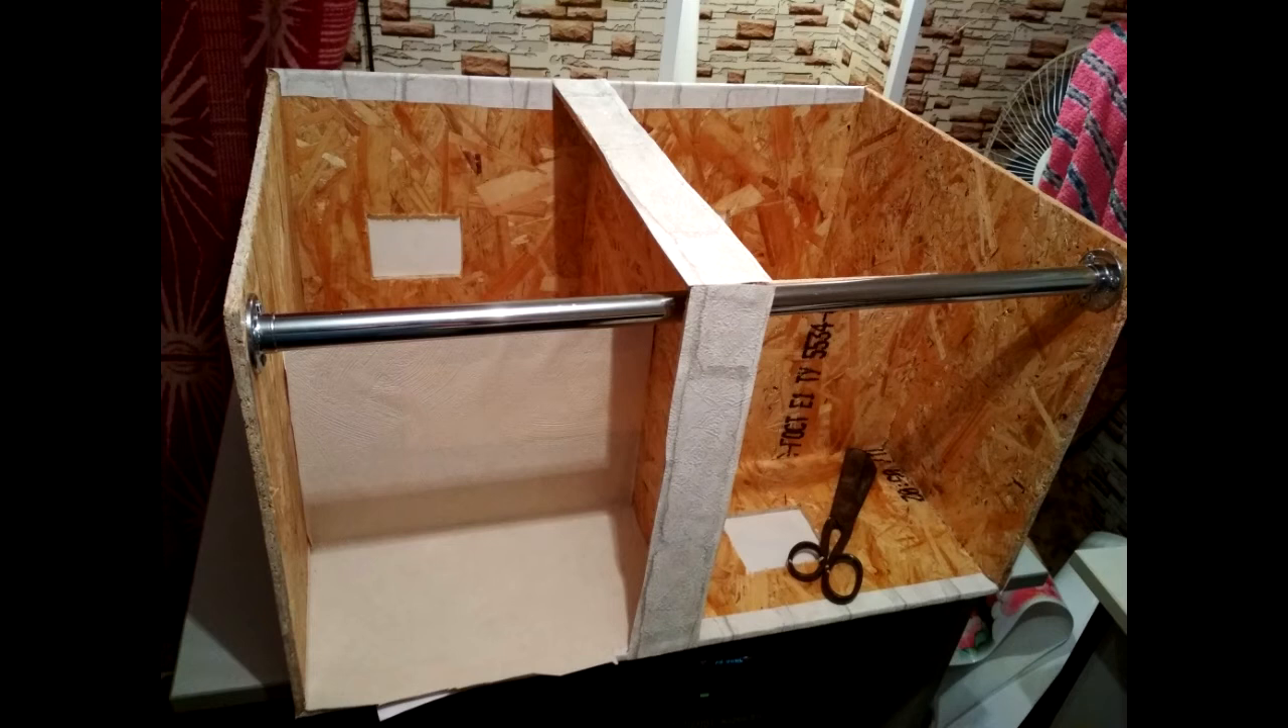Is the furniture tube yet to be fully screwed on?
No.